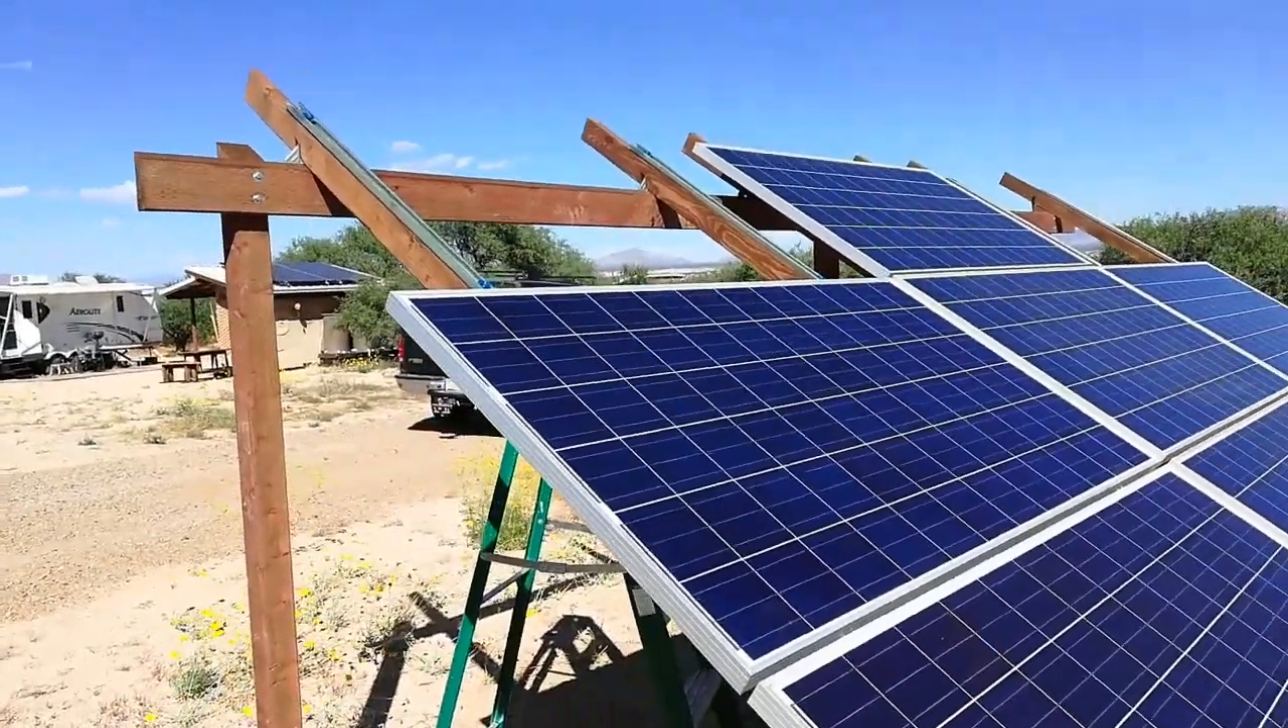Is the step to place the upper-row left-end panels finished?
No.